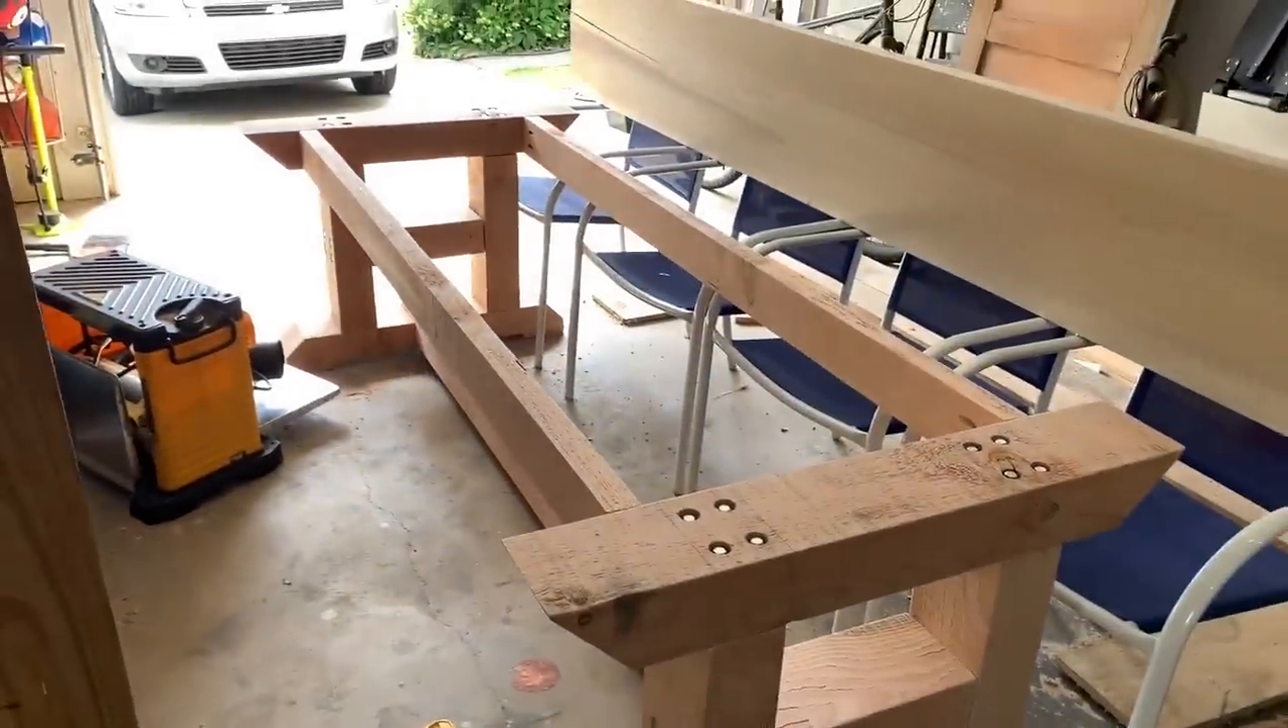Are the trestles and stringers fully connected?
Yes.